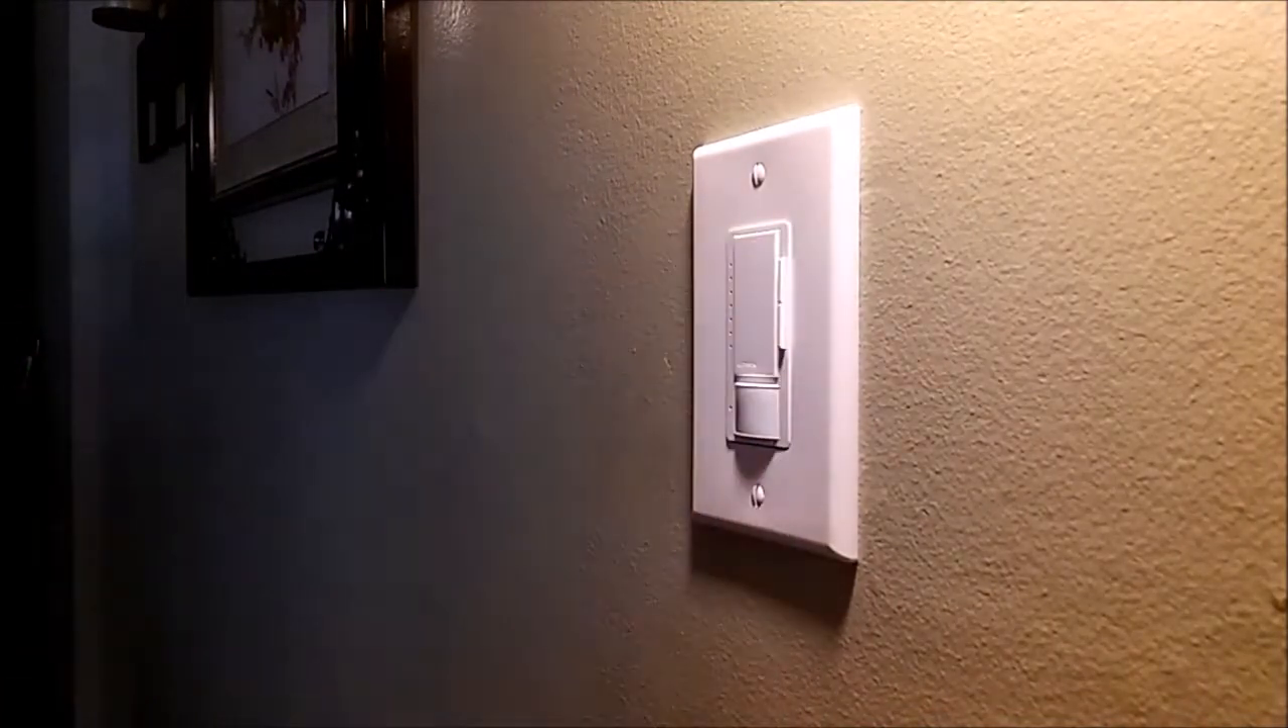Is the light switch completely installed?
Yes.